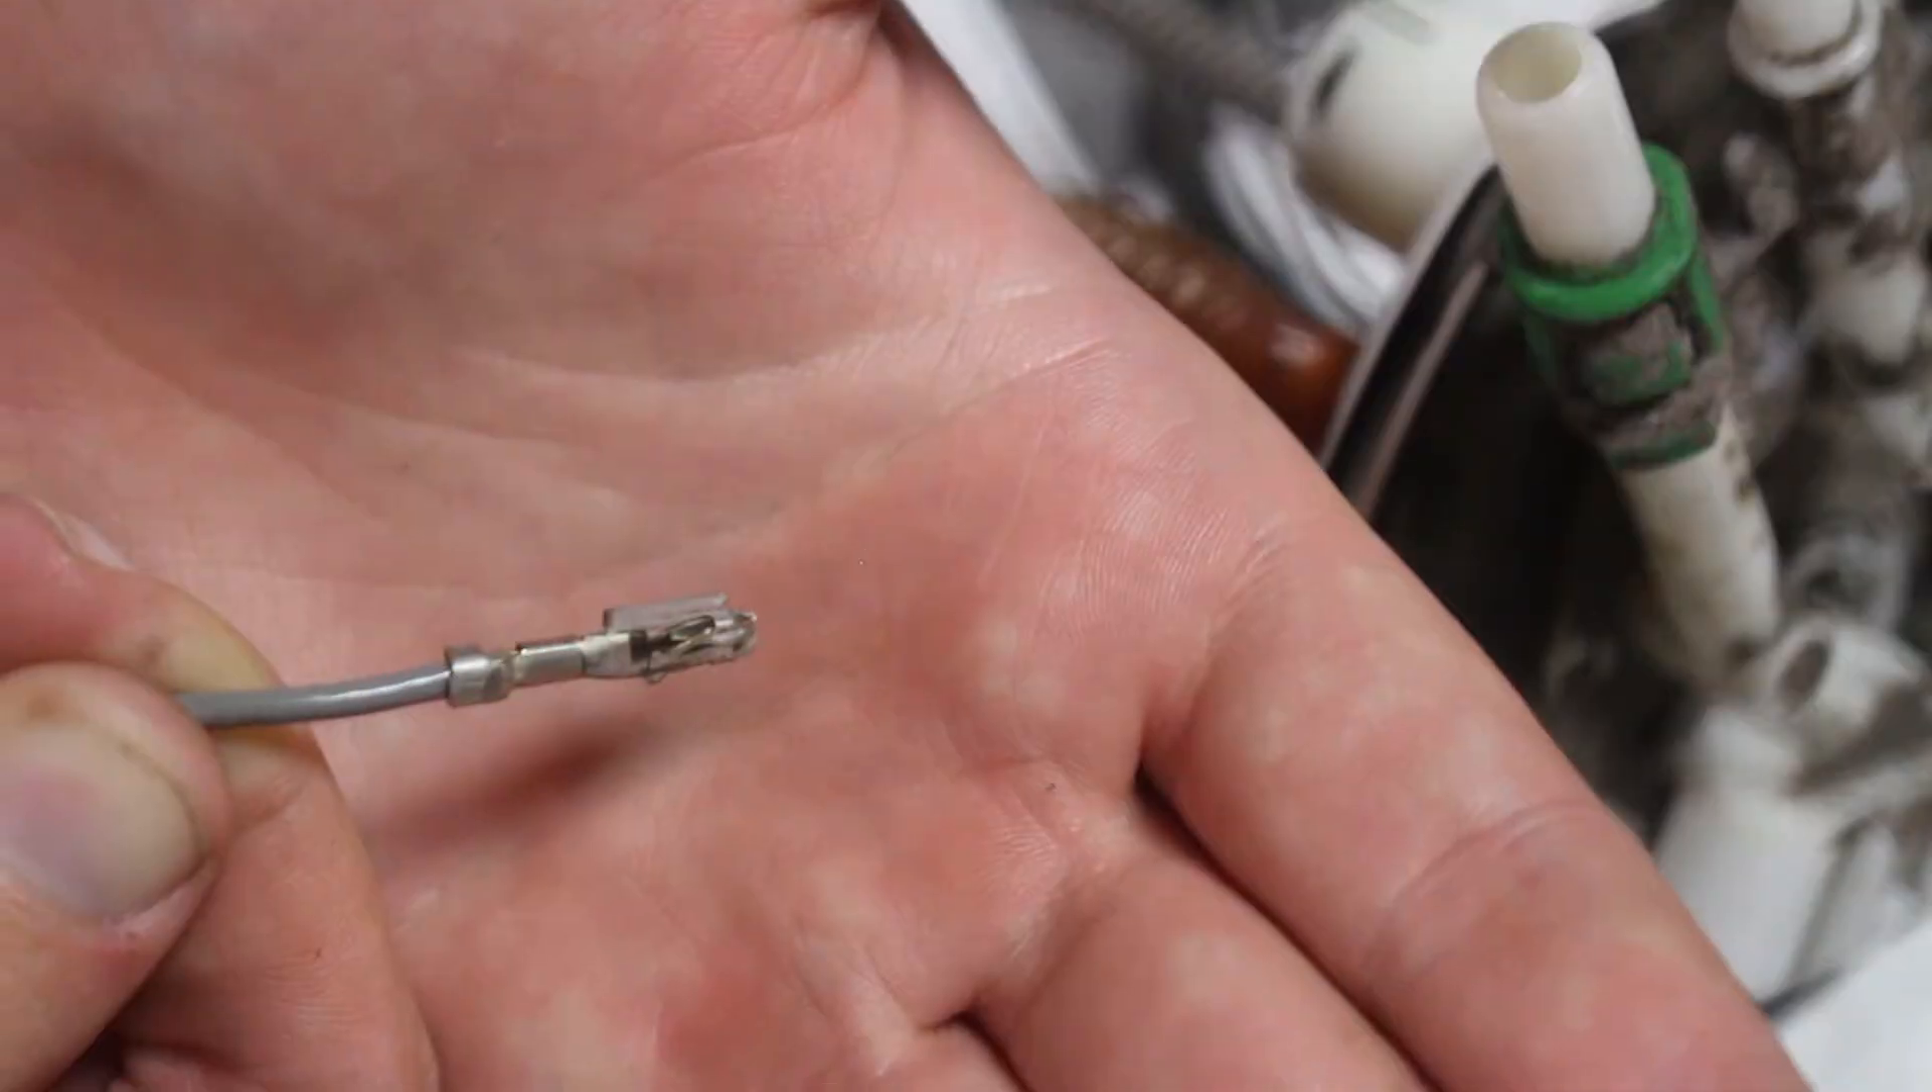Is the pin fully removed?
Yes.